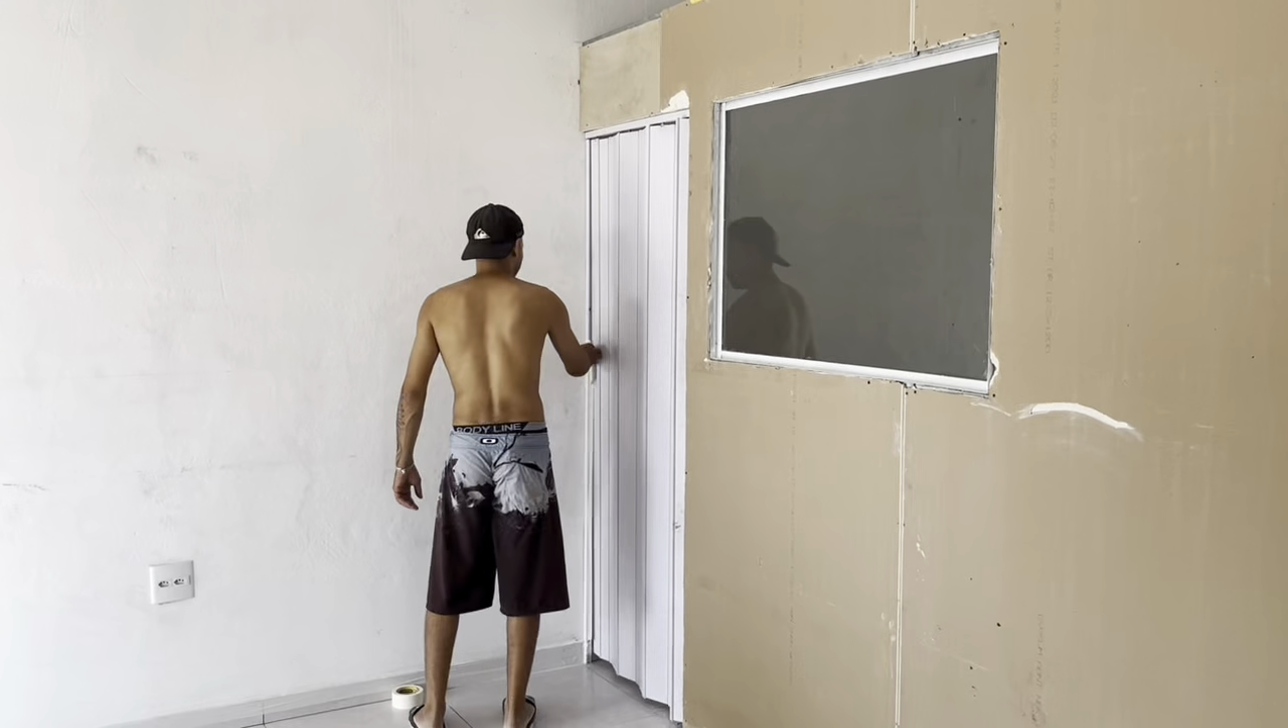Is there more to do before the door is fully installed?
No.